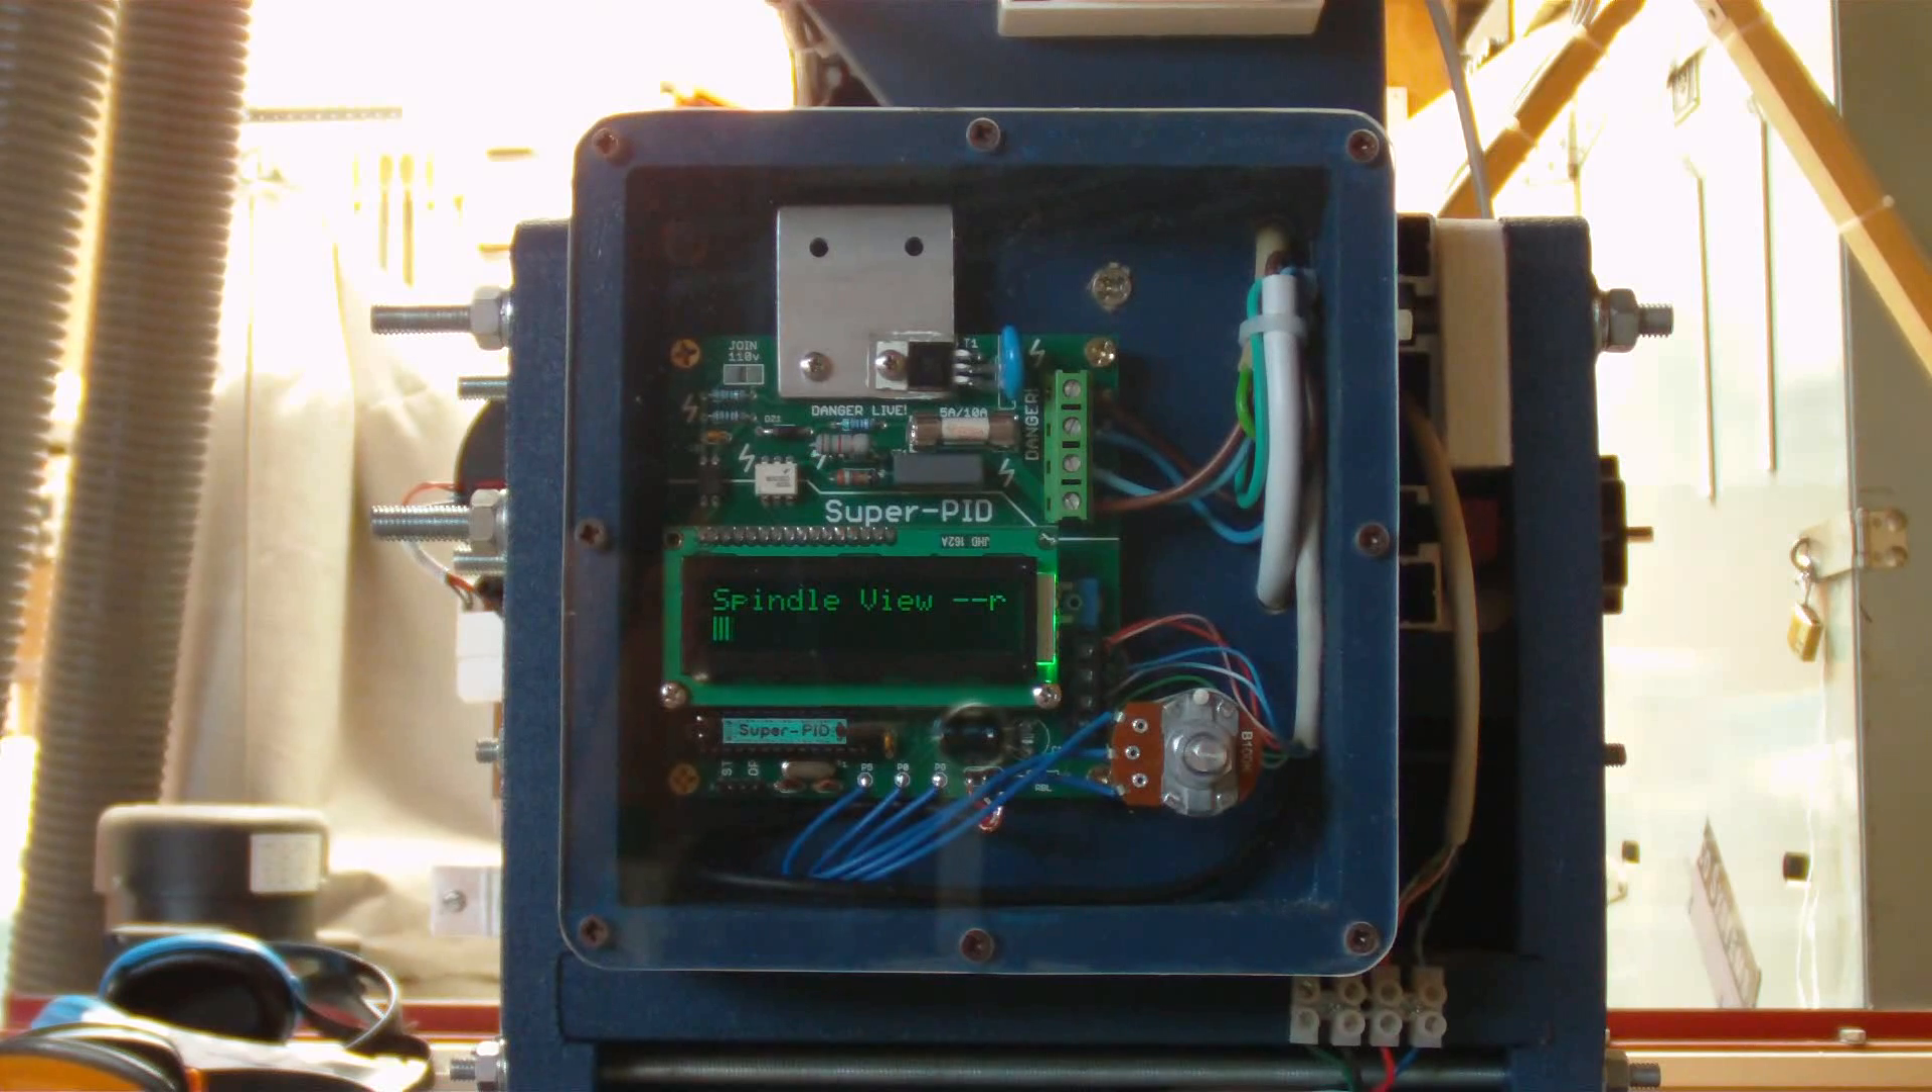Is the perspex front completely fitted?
Yes.